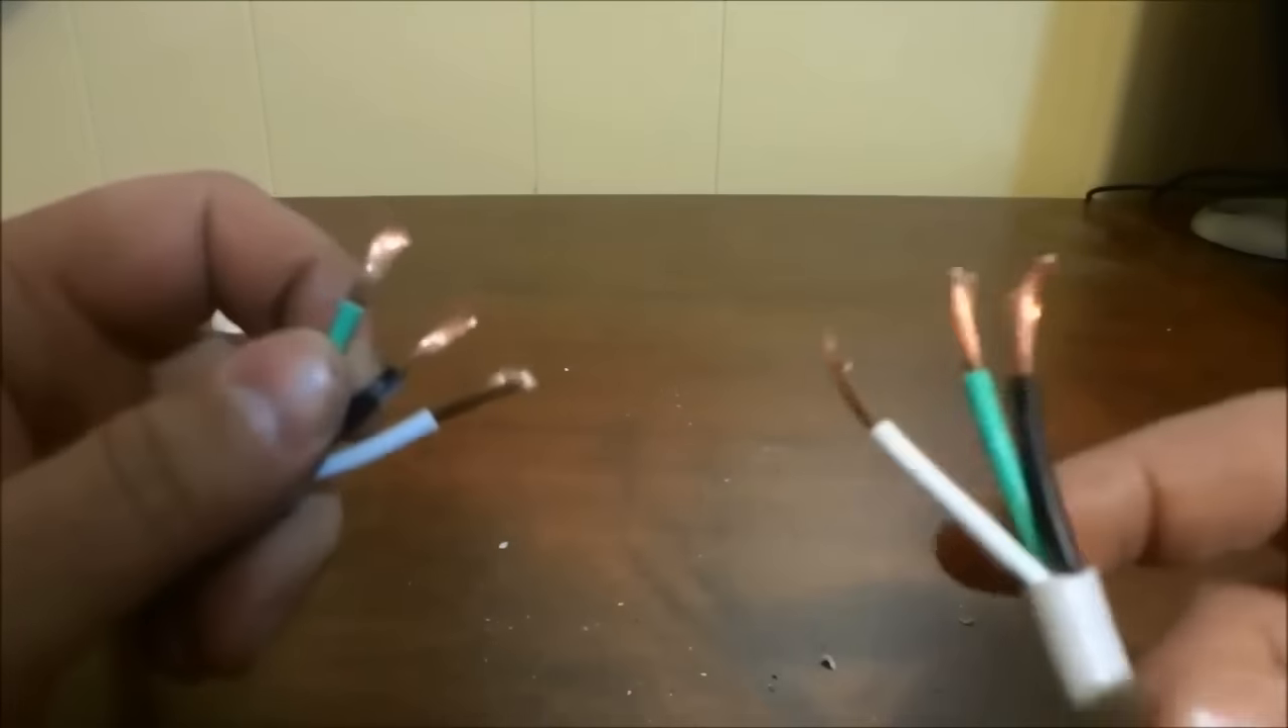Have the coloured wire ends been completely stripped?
Yes.